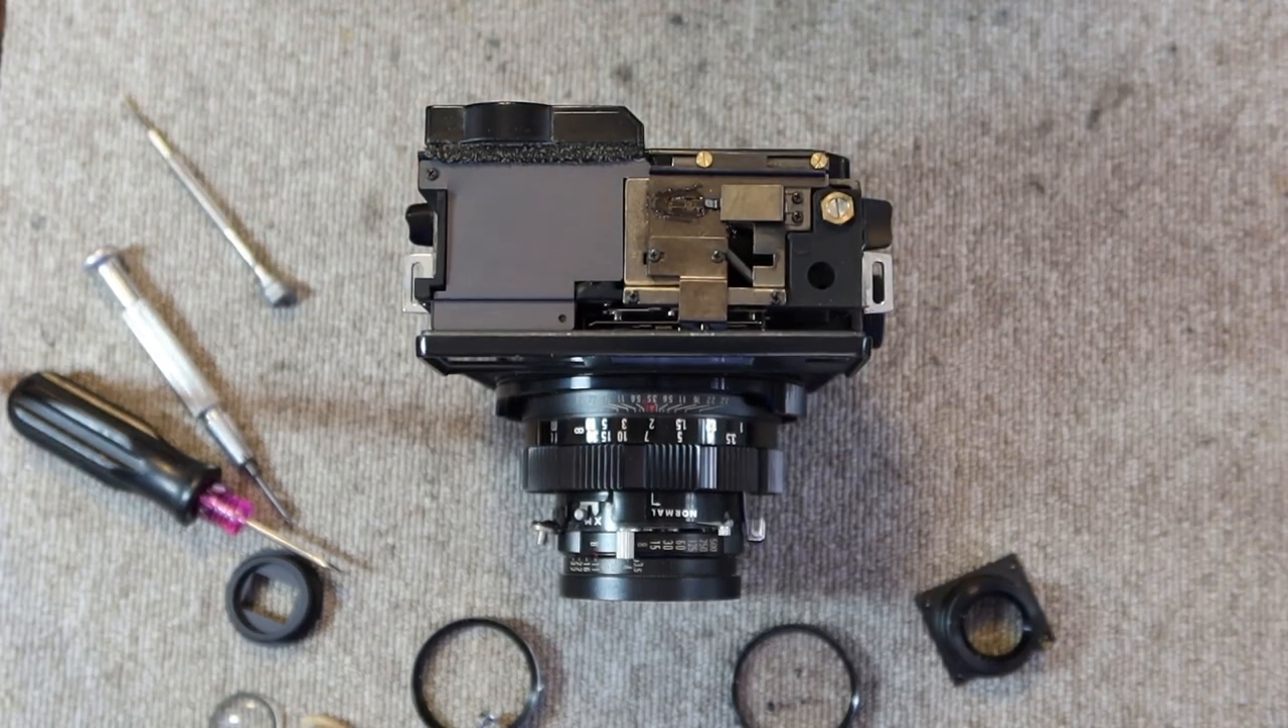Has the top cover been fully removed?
Yes.